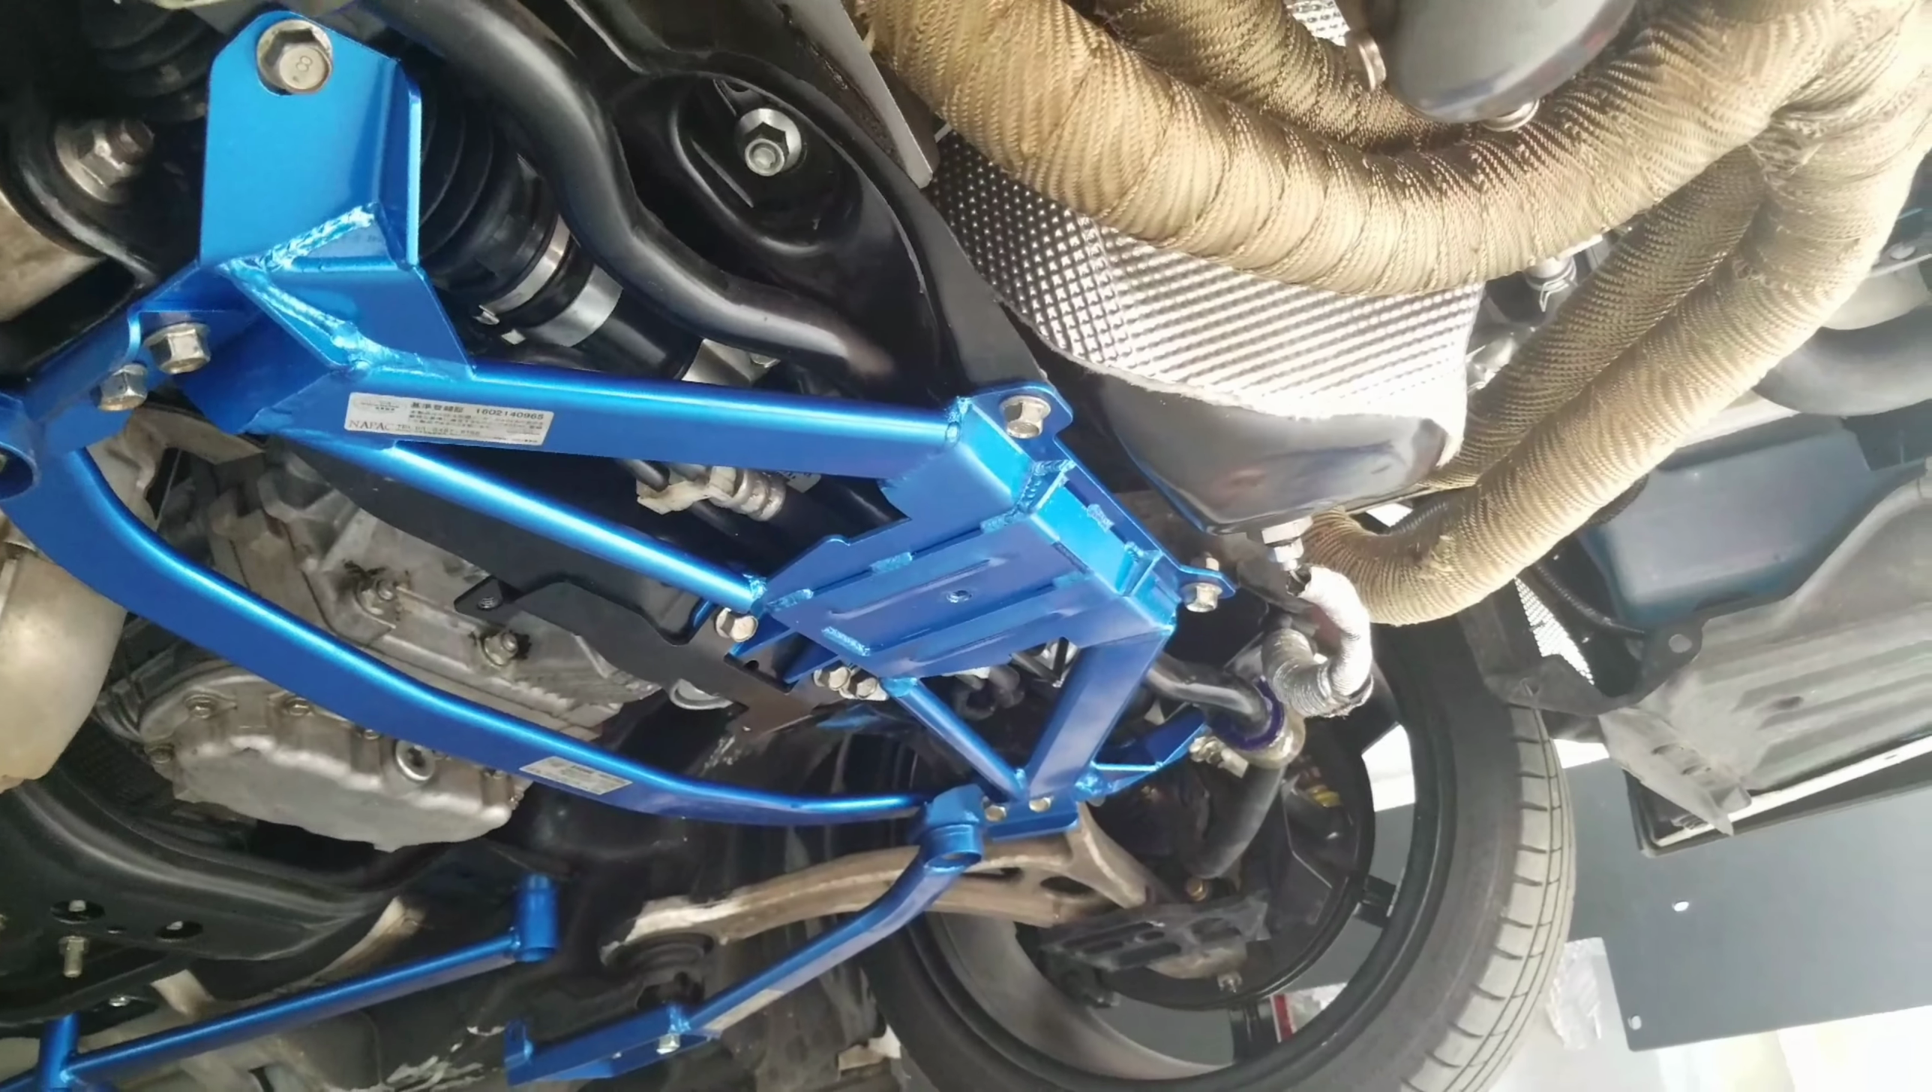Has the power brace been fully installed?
Yes.